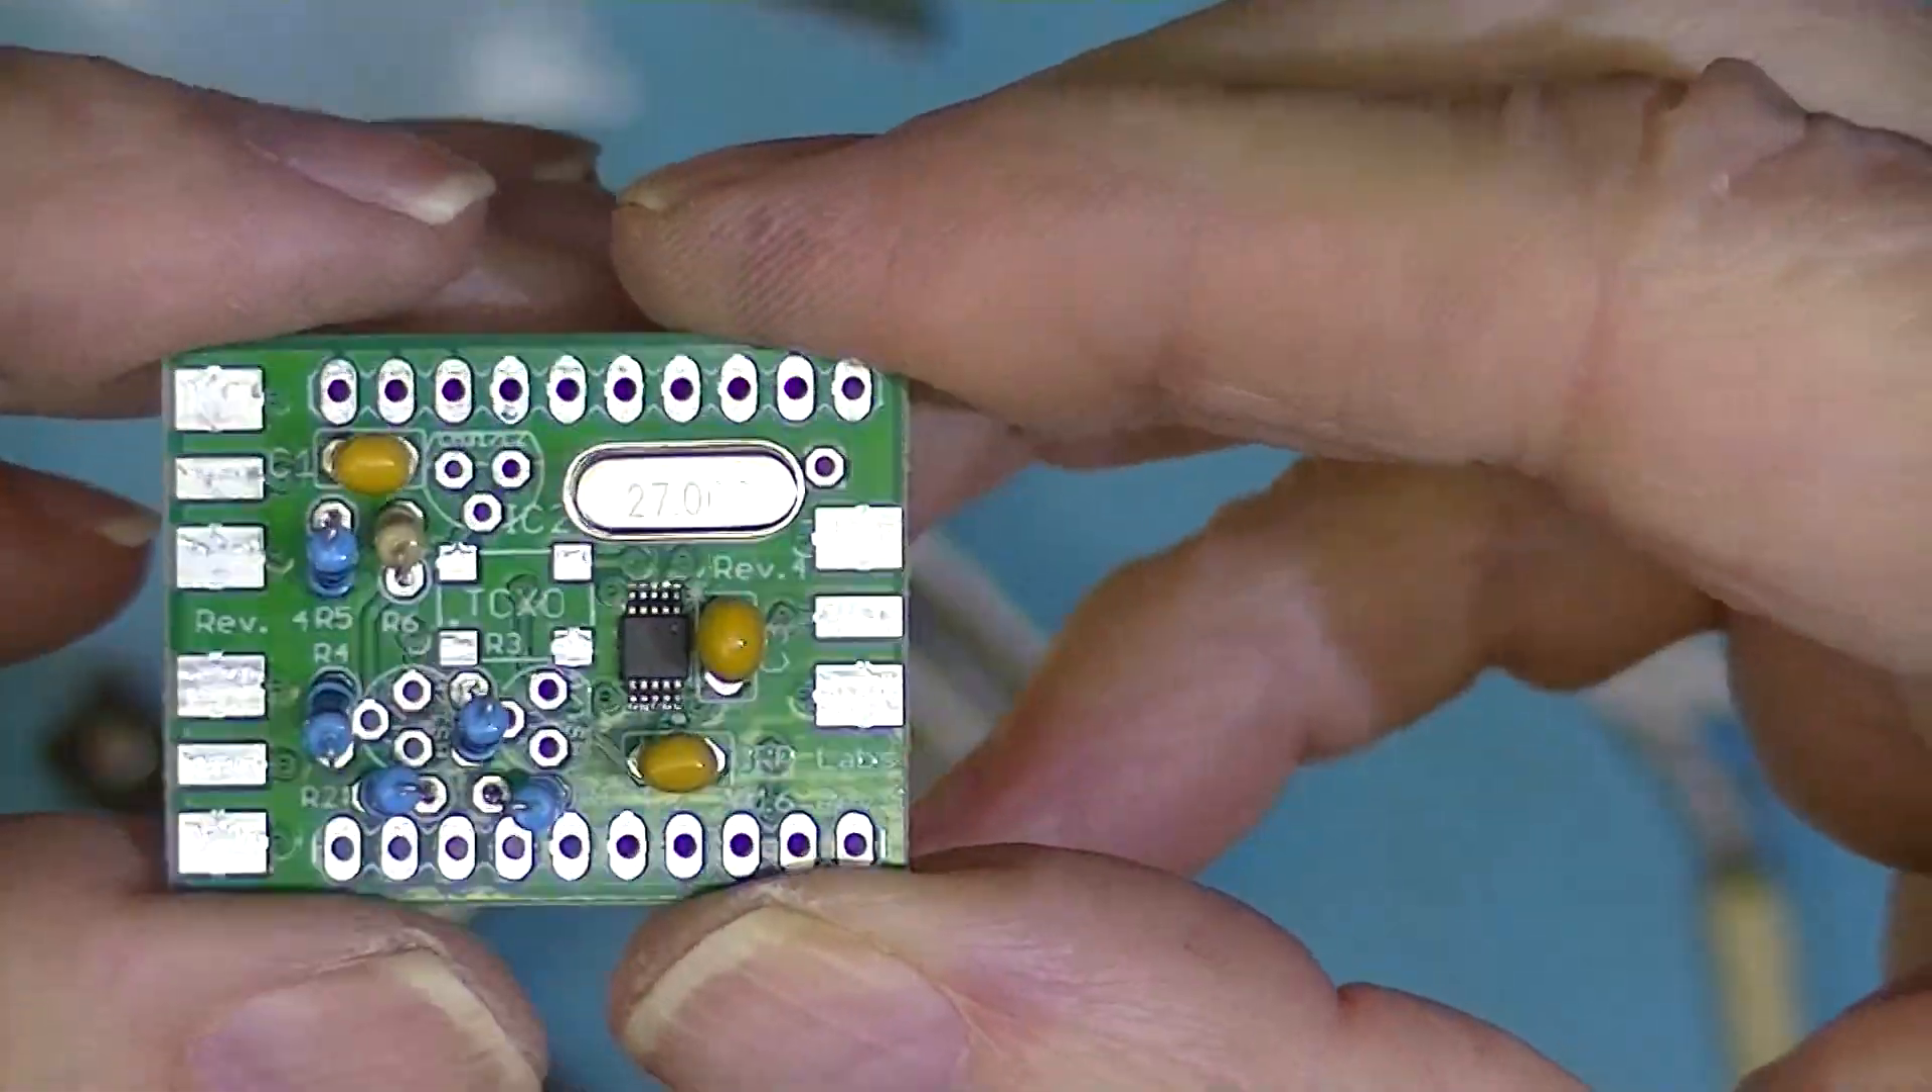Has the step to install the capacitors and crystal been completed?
Yes.